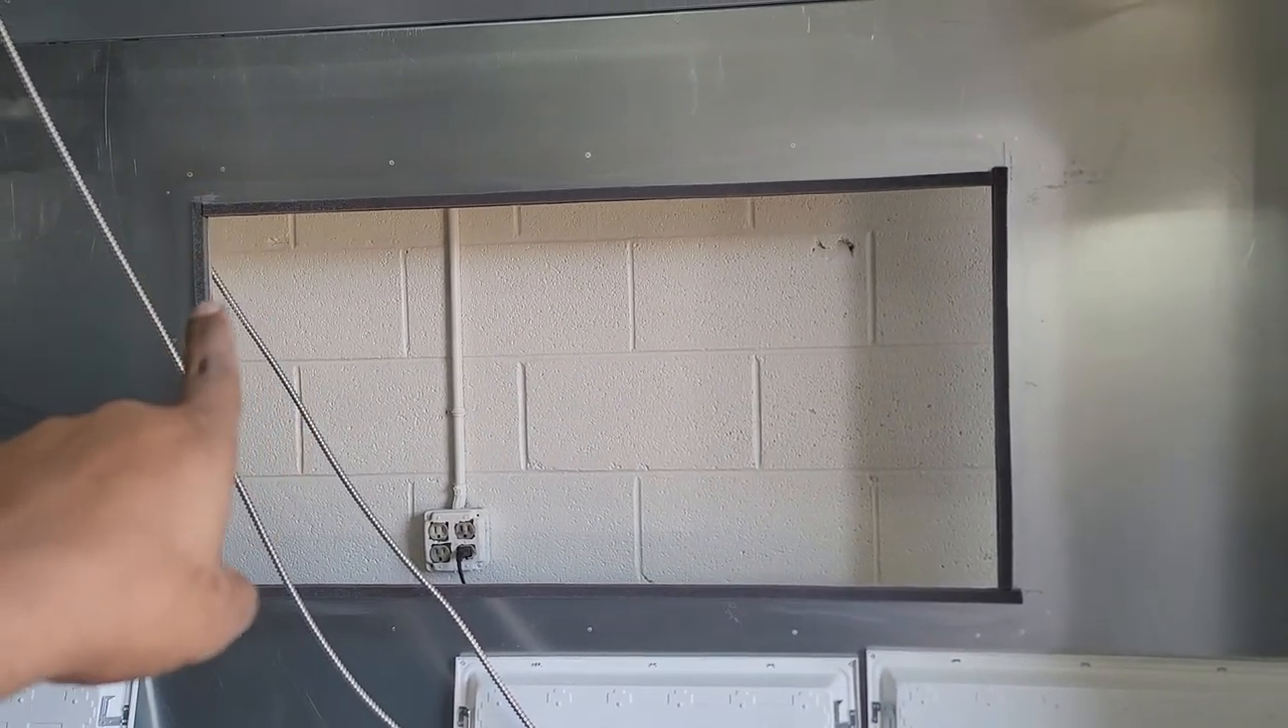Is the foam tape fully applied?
Yes.